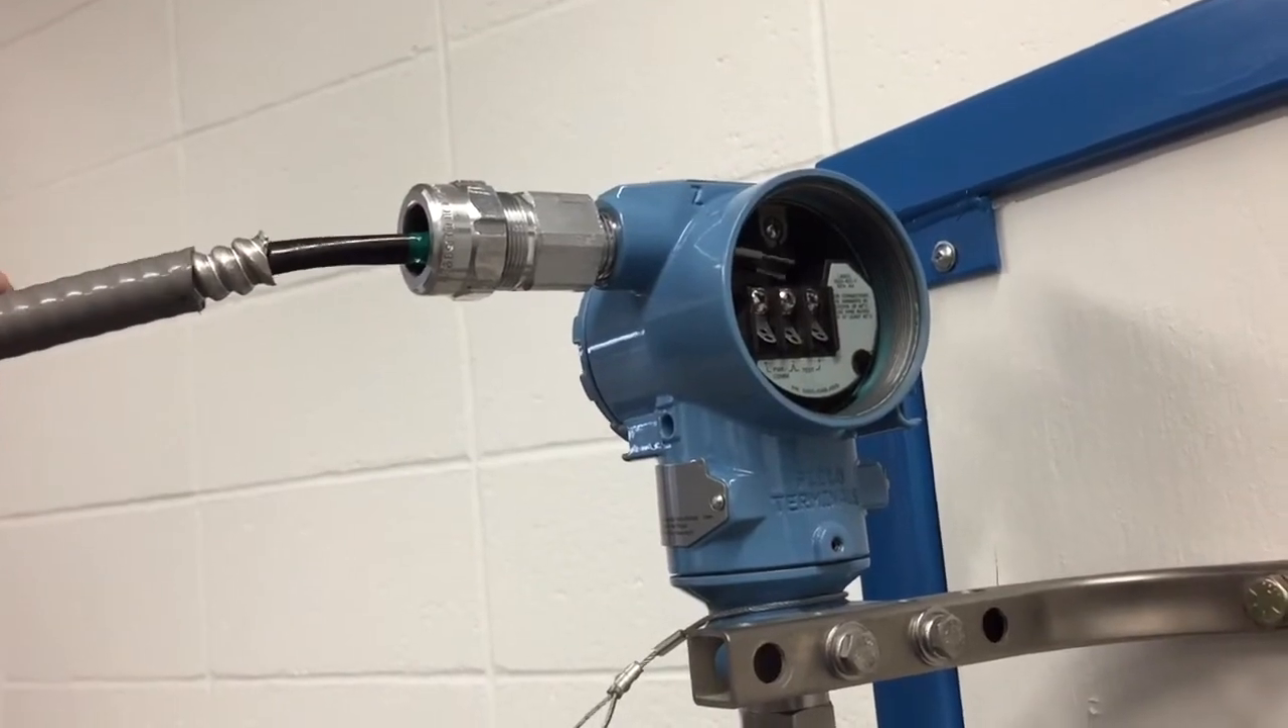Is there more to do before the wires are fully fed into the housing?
Yes.